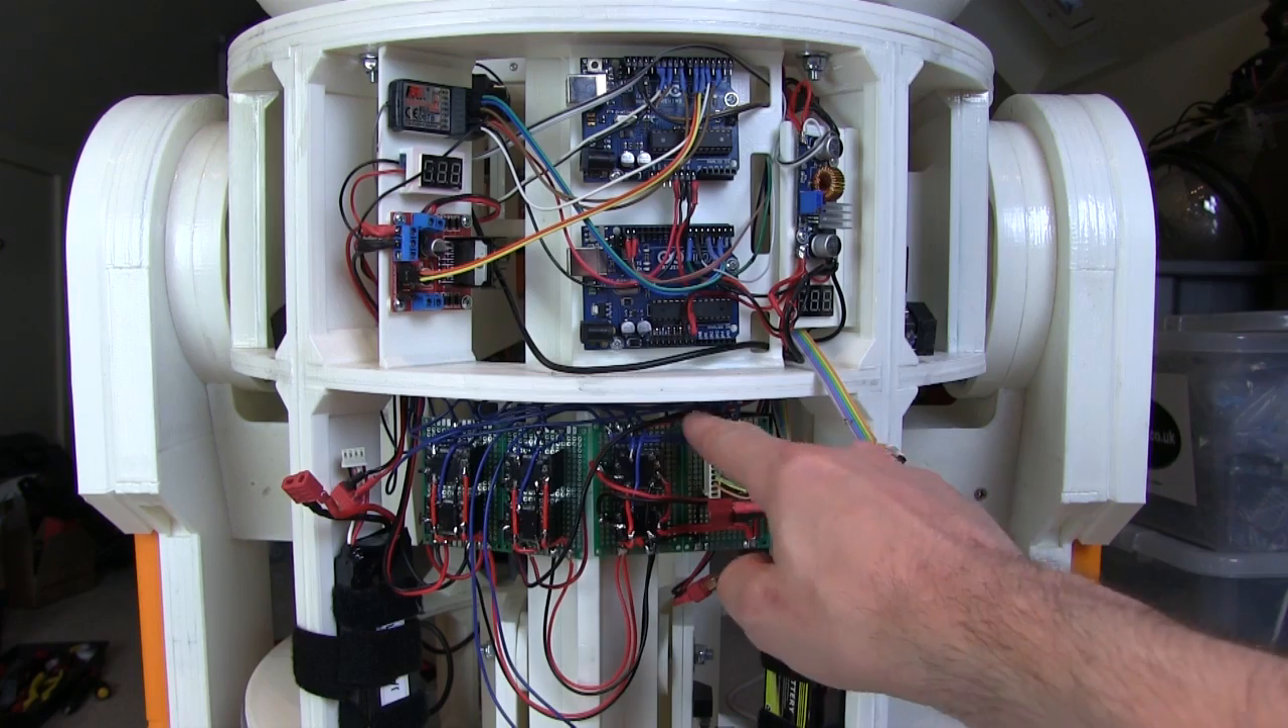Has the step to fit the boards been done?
Yes.